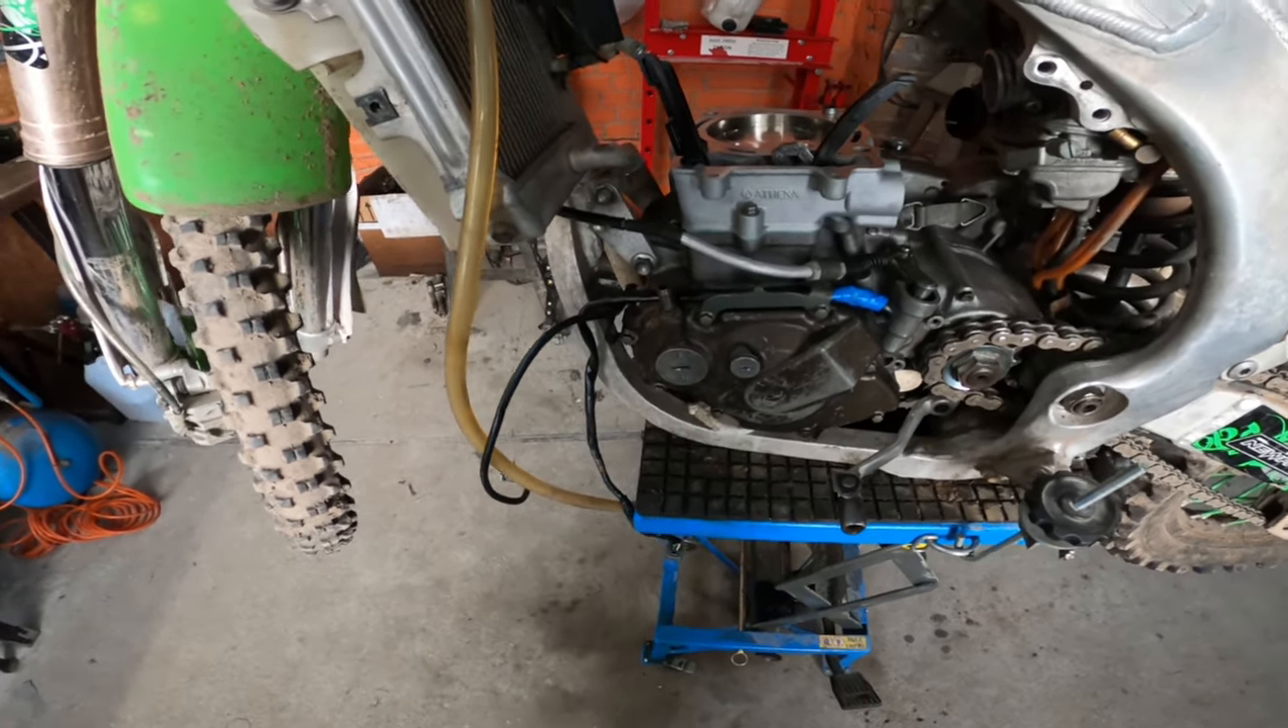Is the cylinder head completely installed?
No.